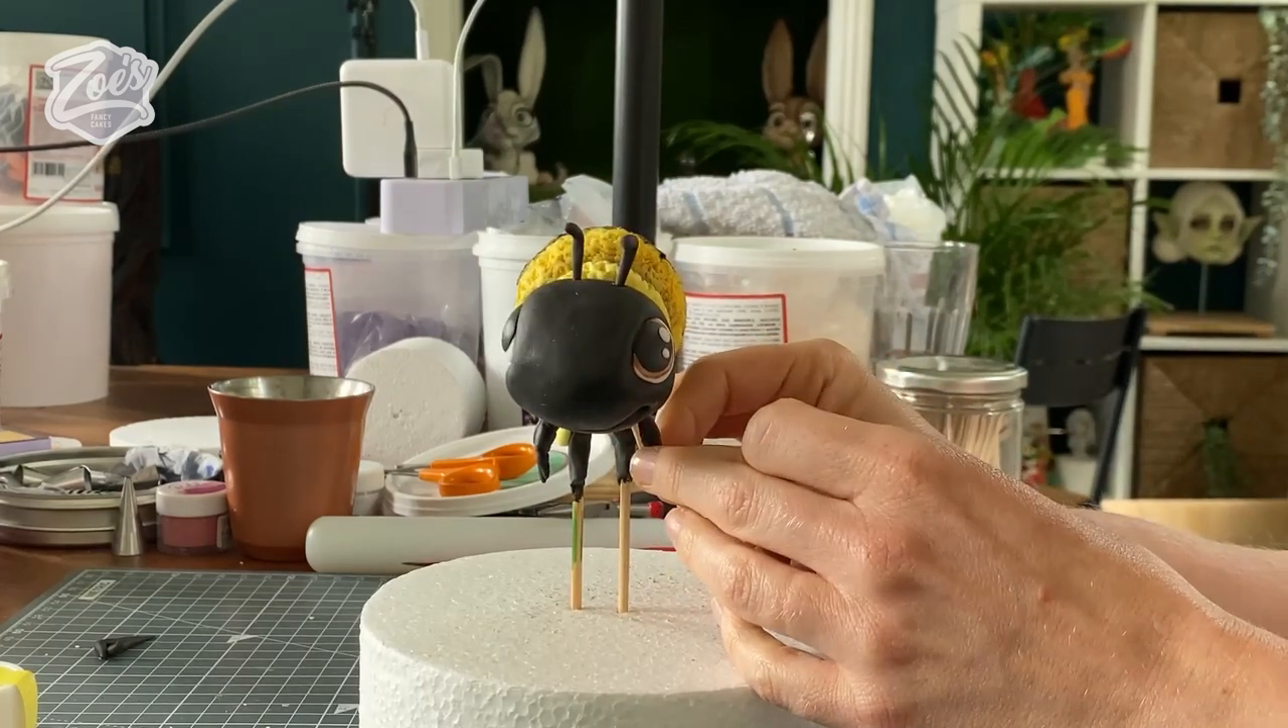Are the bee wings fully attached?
No.